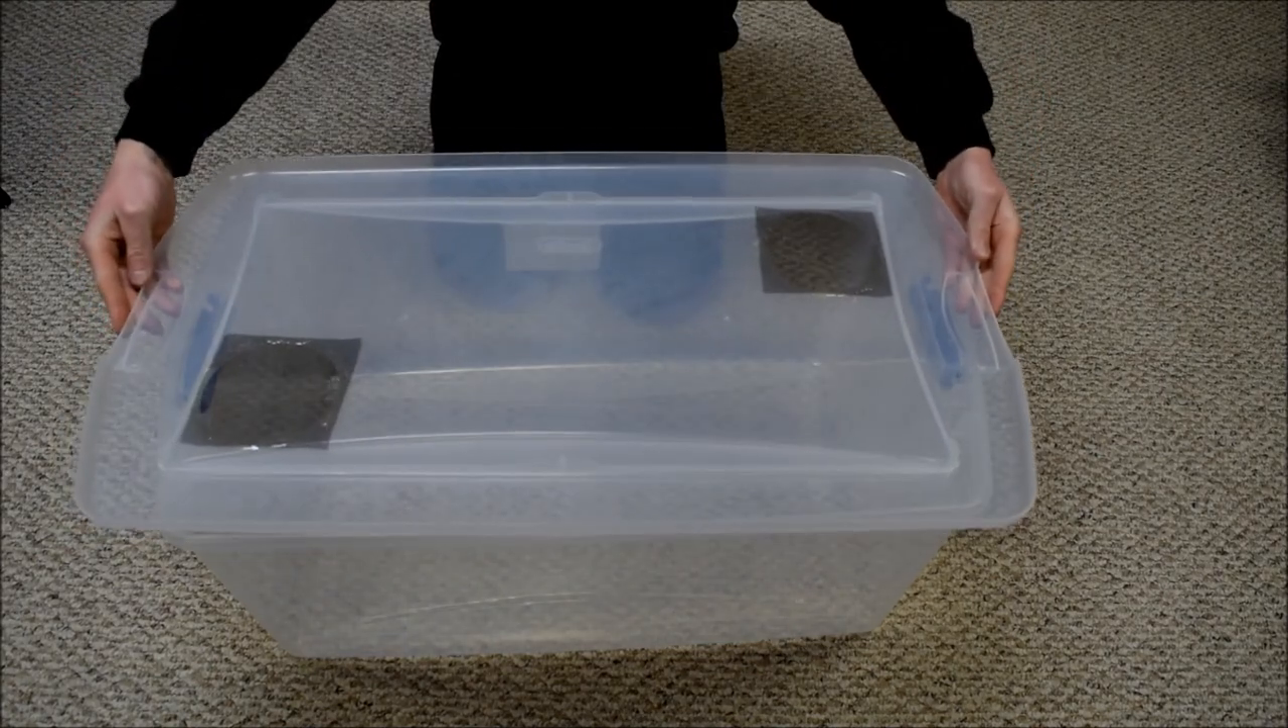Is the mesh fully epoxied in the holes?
Yes.